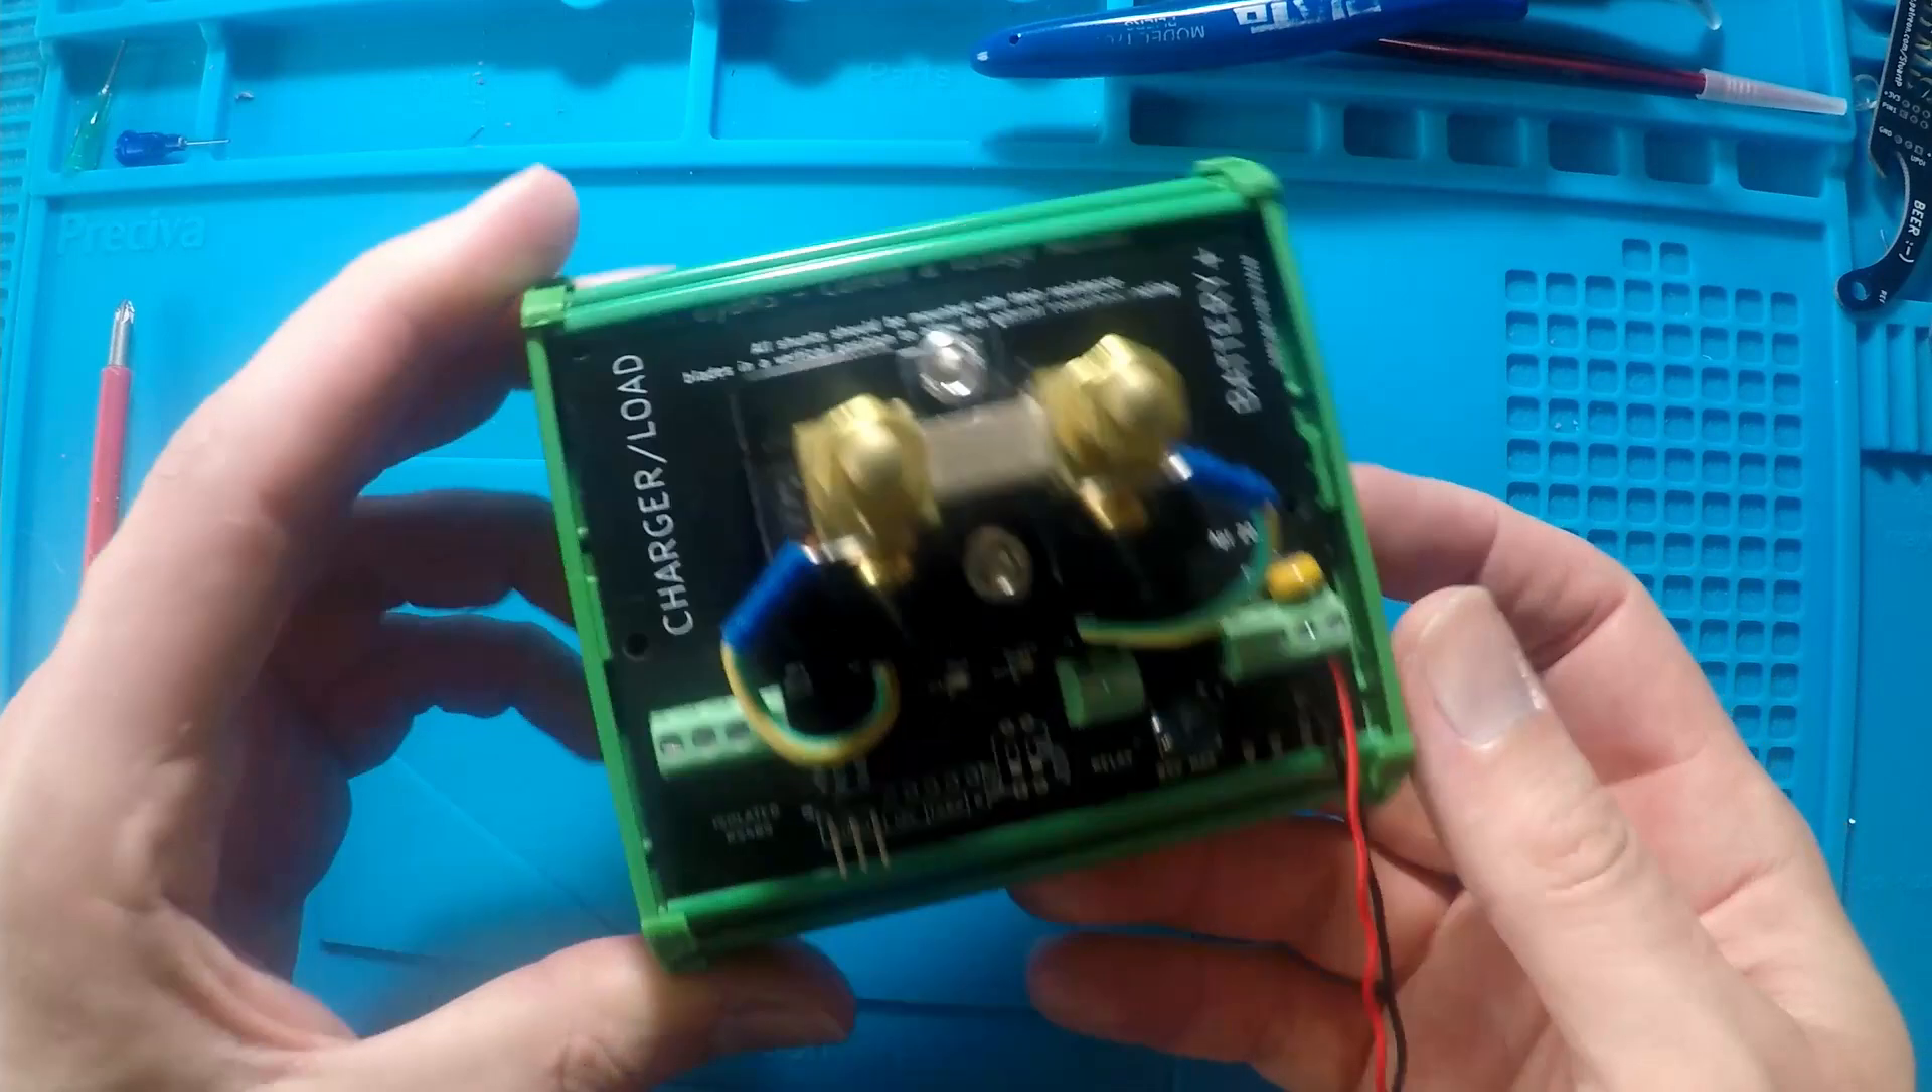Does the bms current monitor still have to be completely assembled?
No.